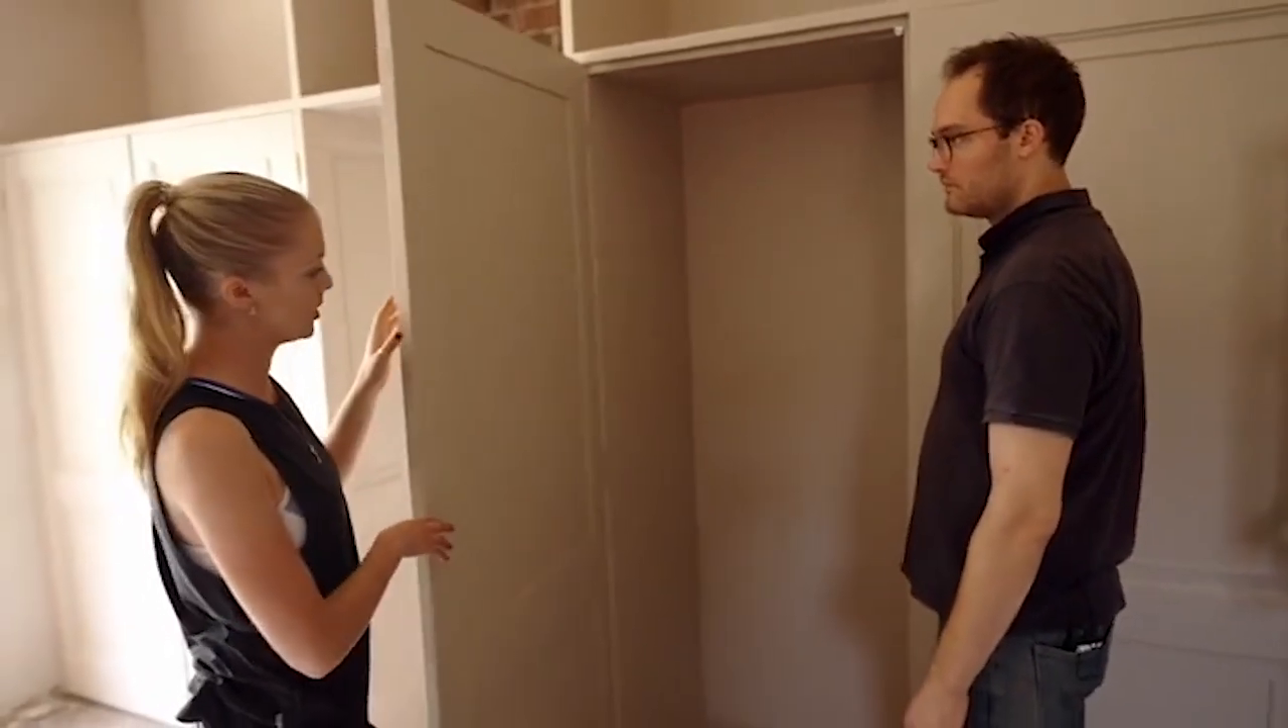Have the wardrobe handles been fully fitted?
No.